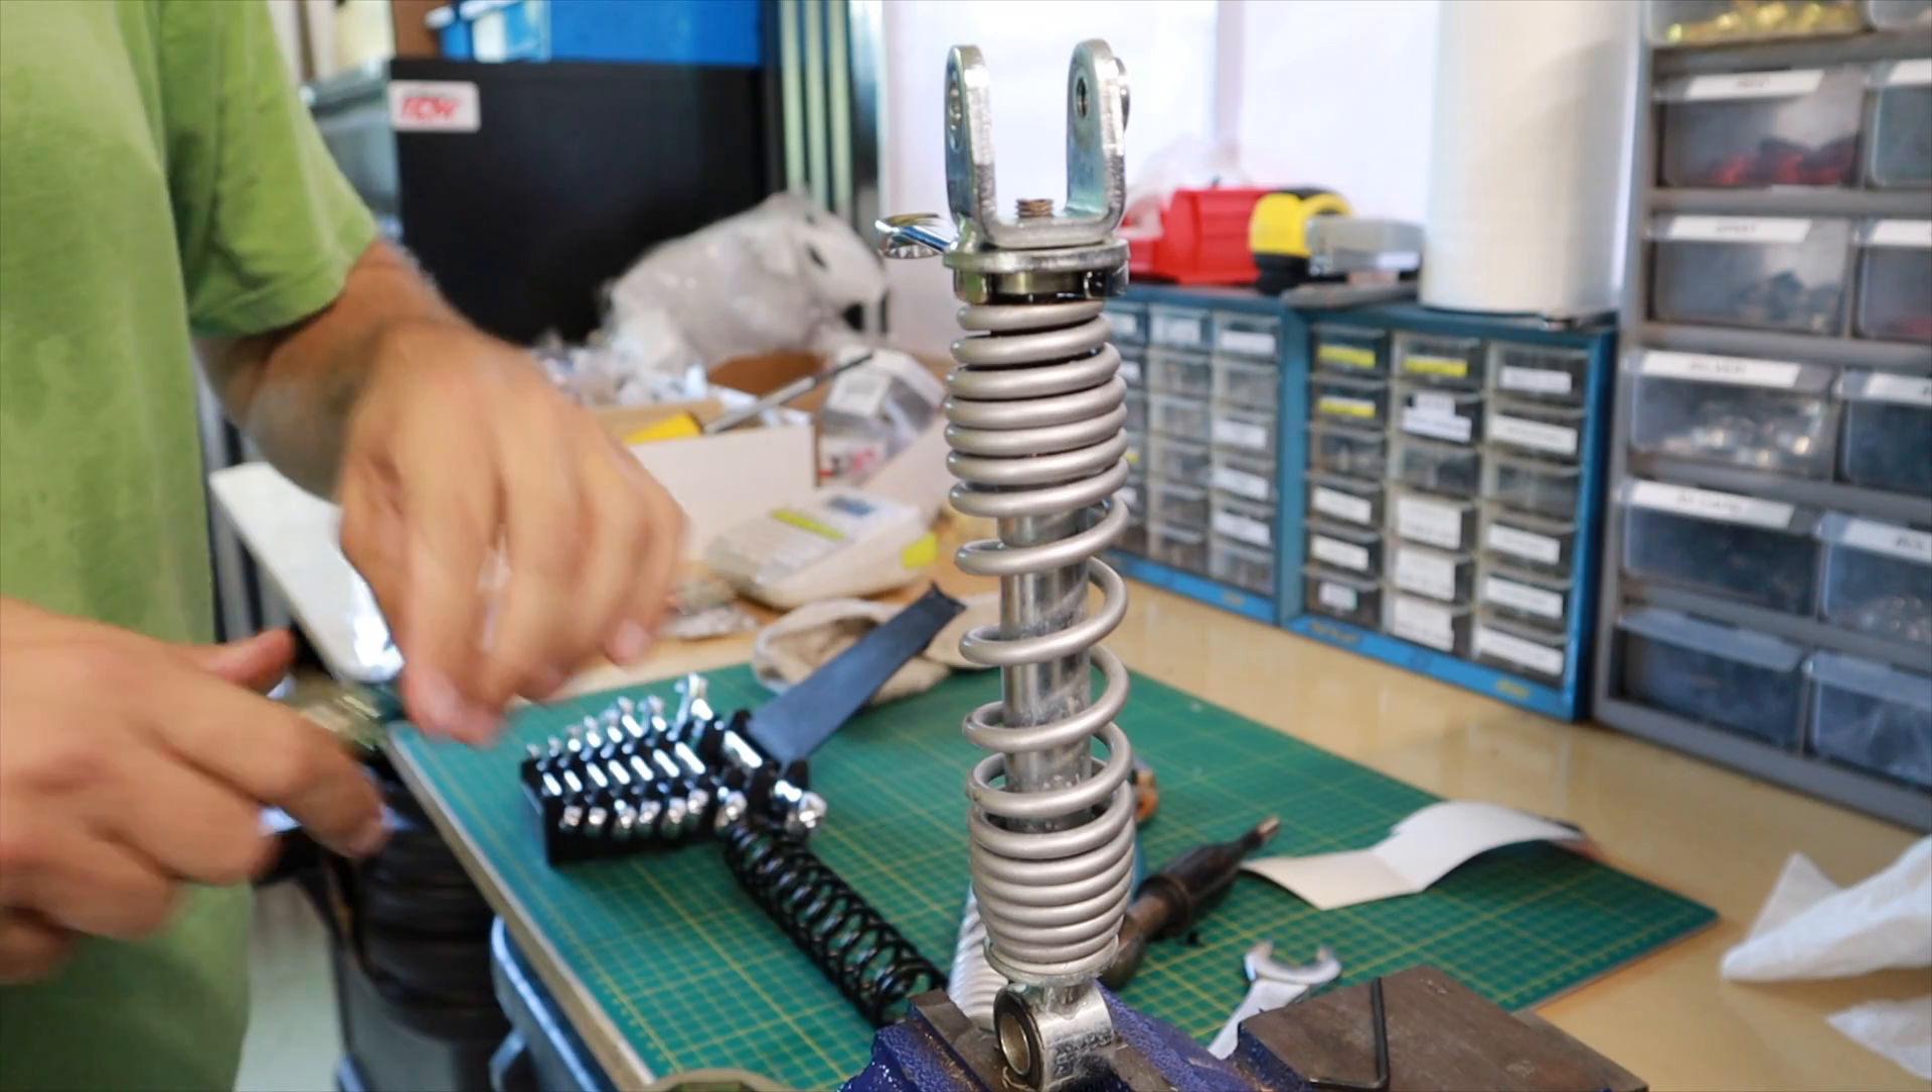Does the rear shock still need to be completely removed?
No.